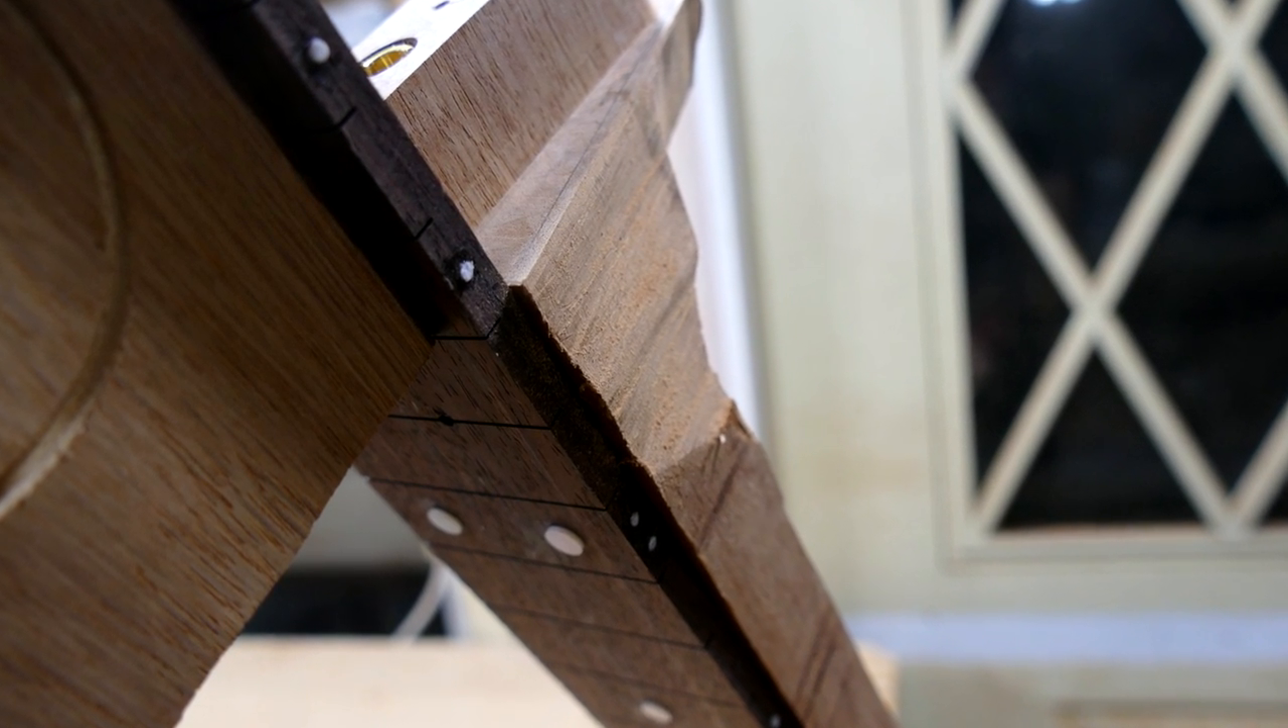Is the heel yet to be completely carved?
Yes.